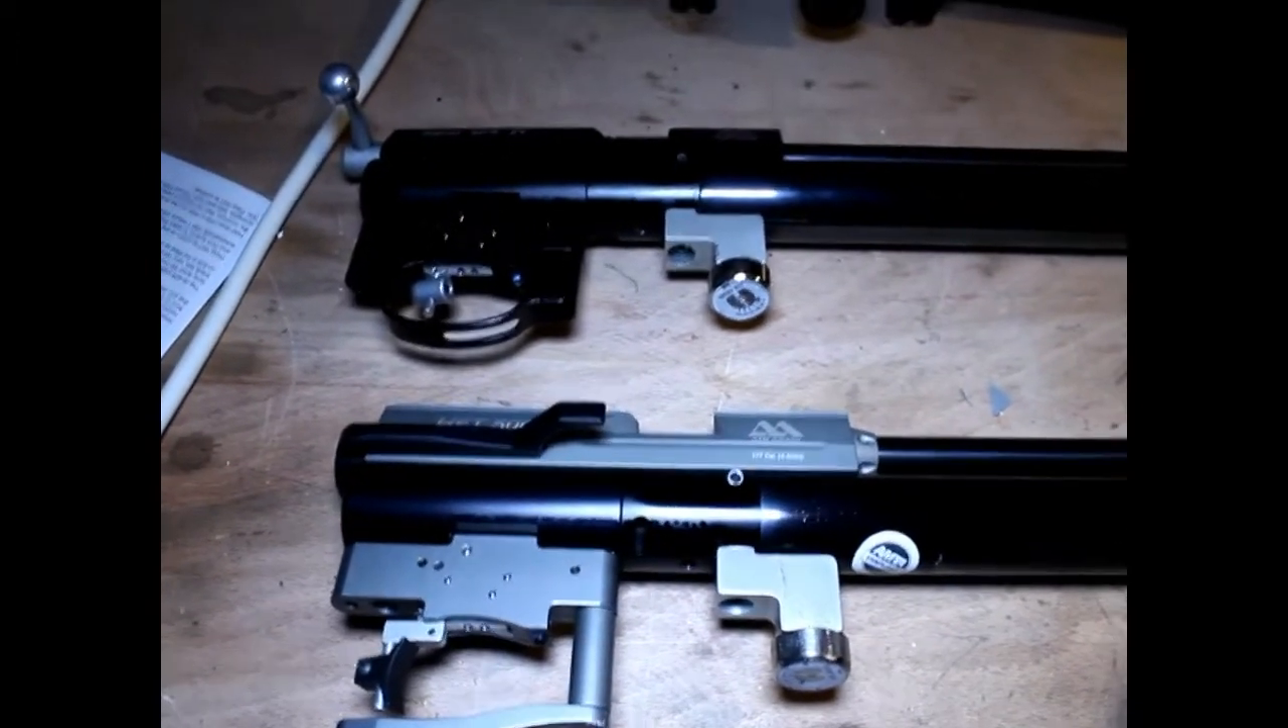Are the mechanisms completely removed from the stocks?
Yes.